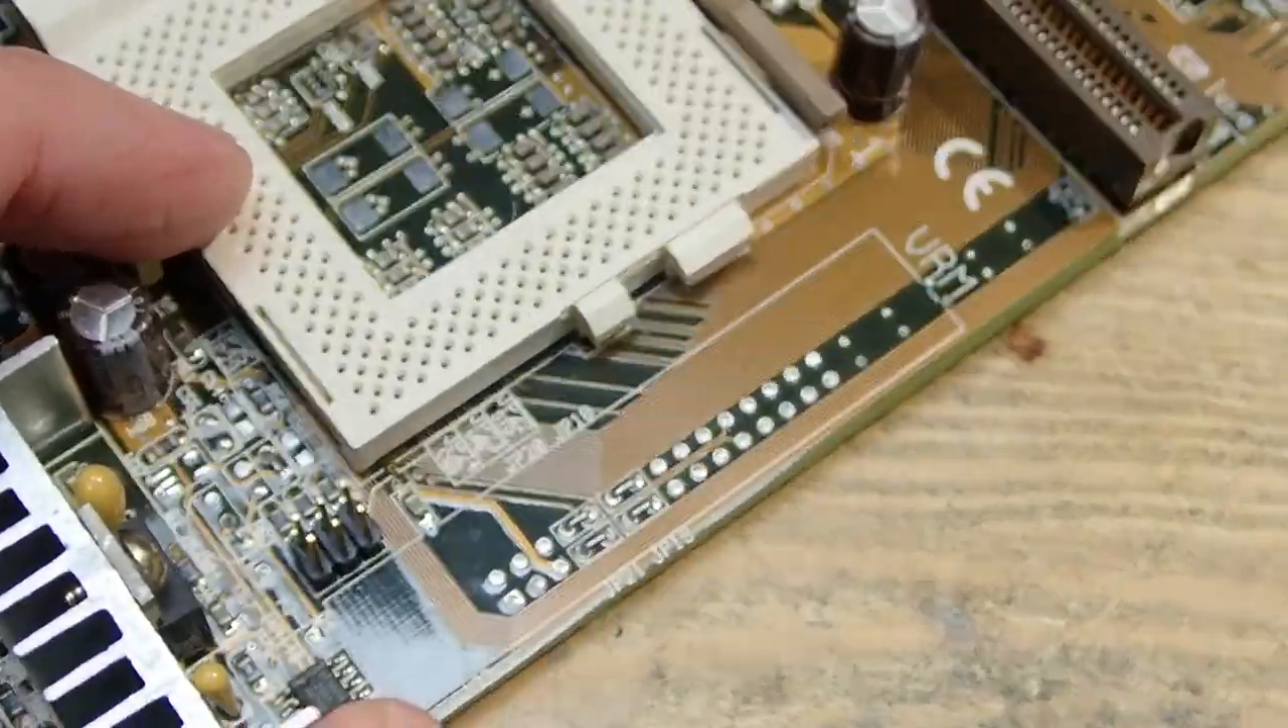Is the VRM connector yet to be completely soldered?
Yes.